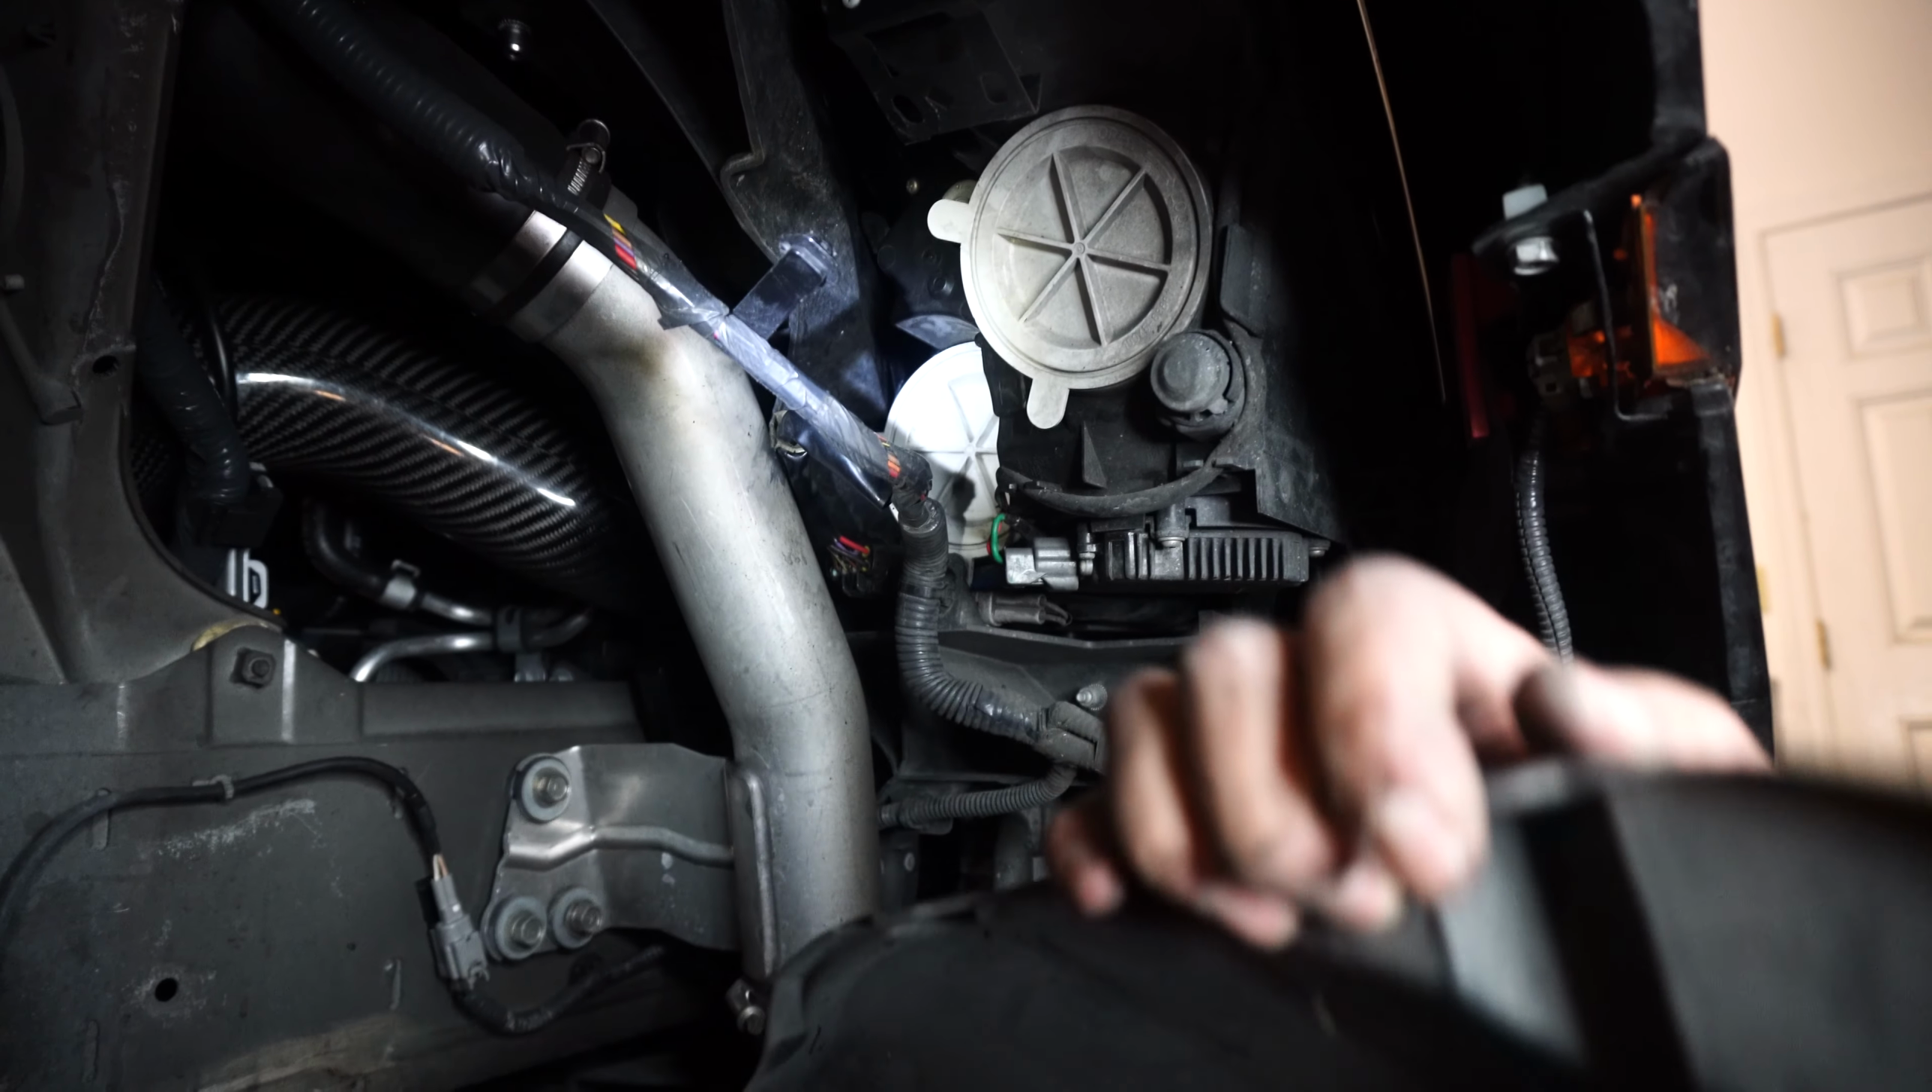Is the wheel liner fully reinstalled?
No.